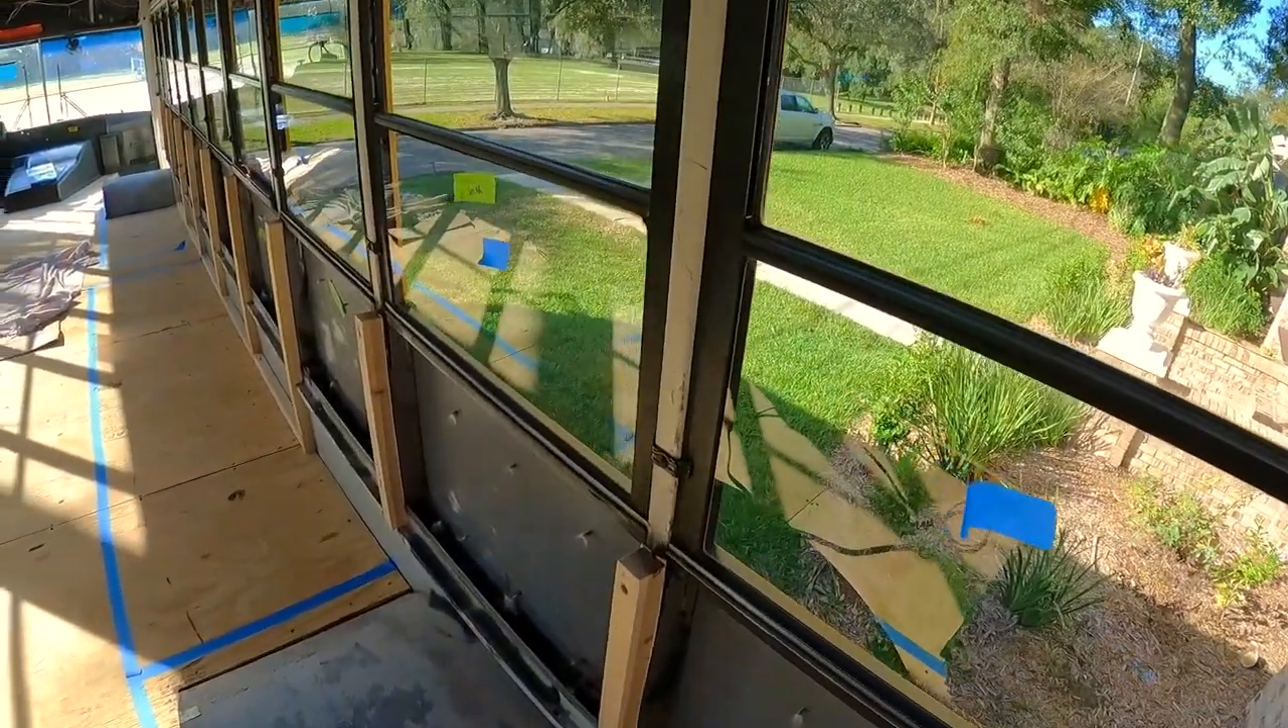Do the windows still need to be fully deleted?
Yes.